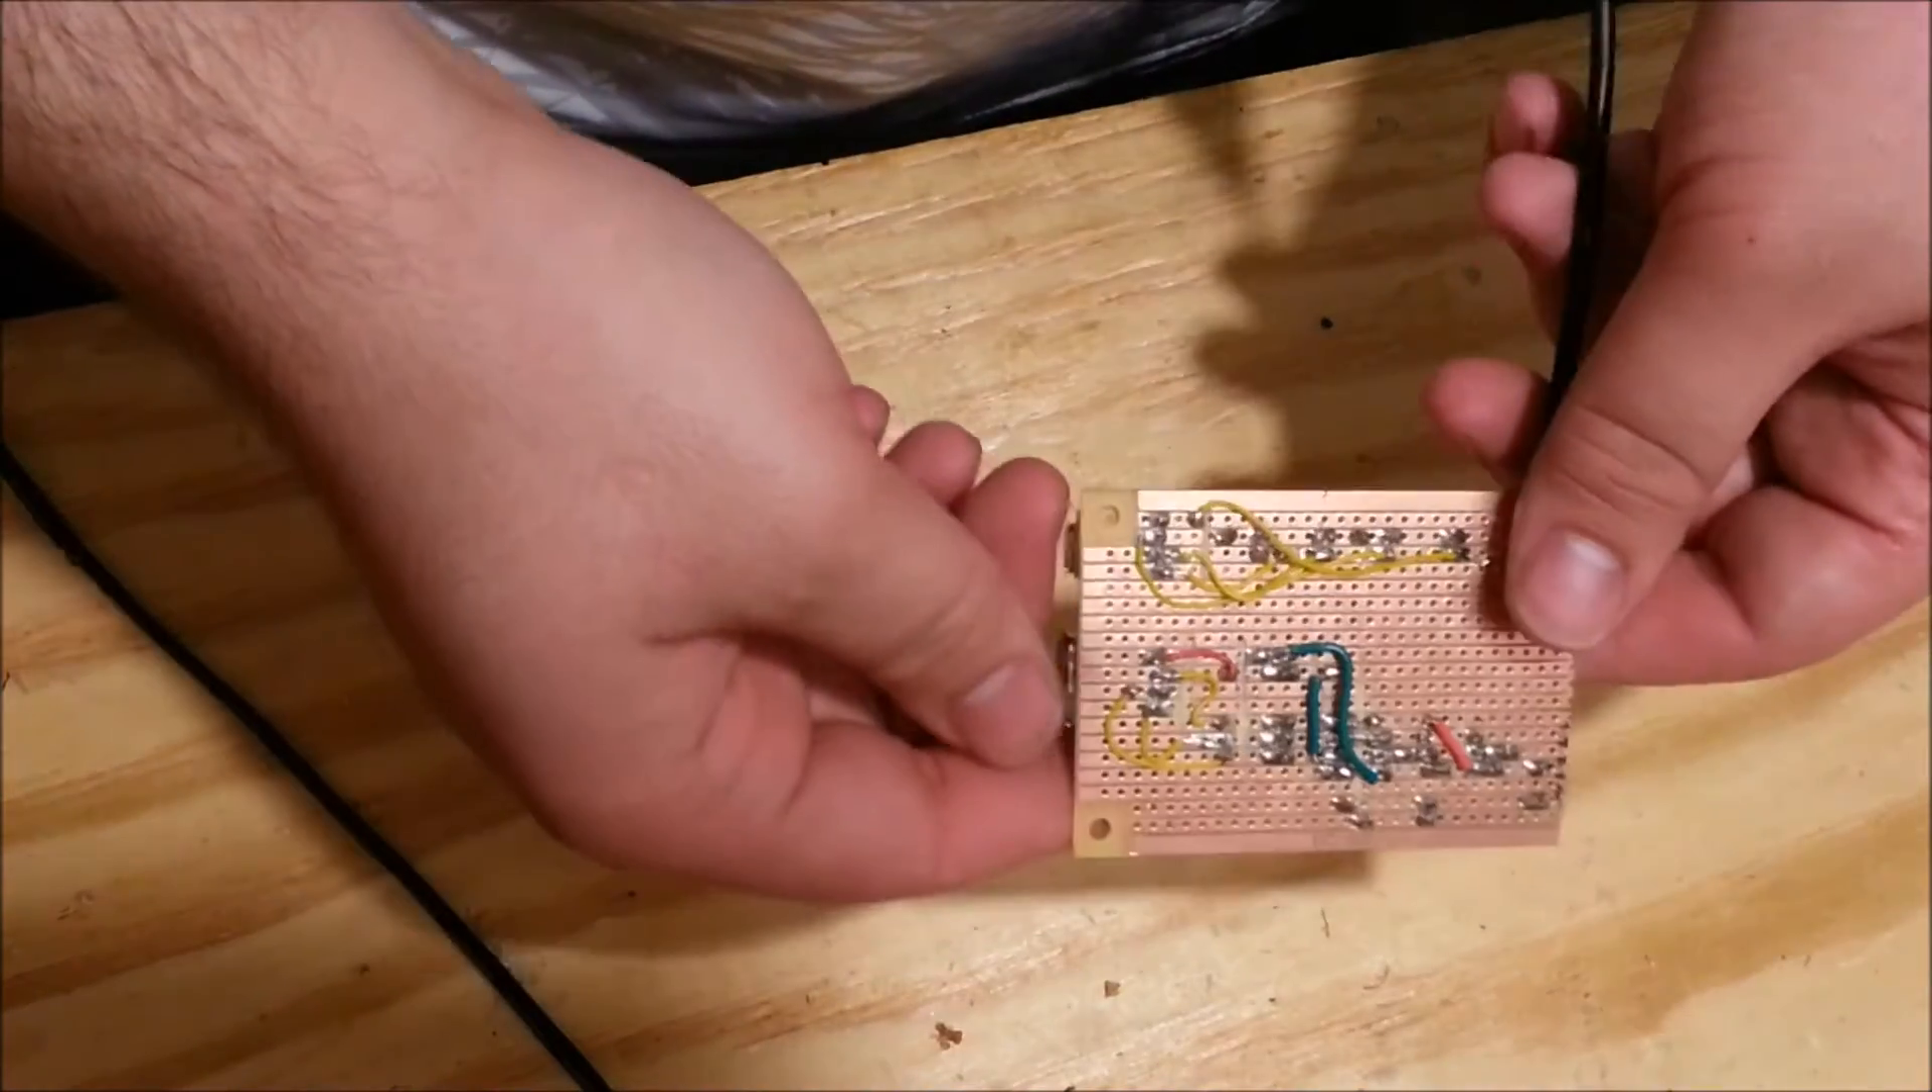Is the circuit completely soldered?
Yes.